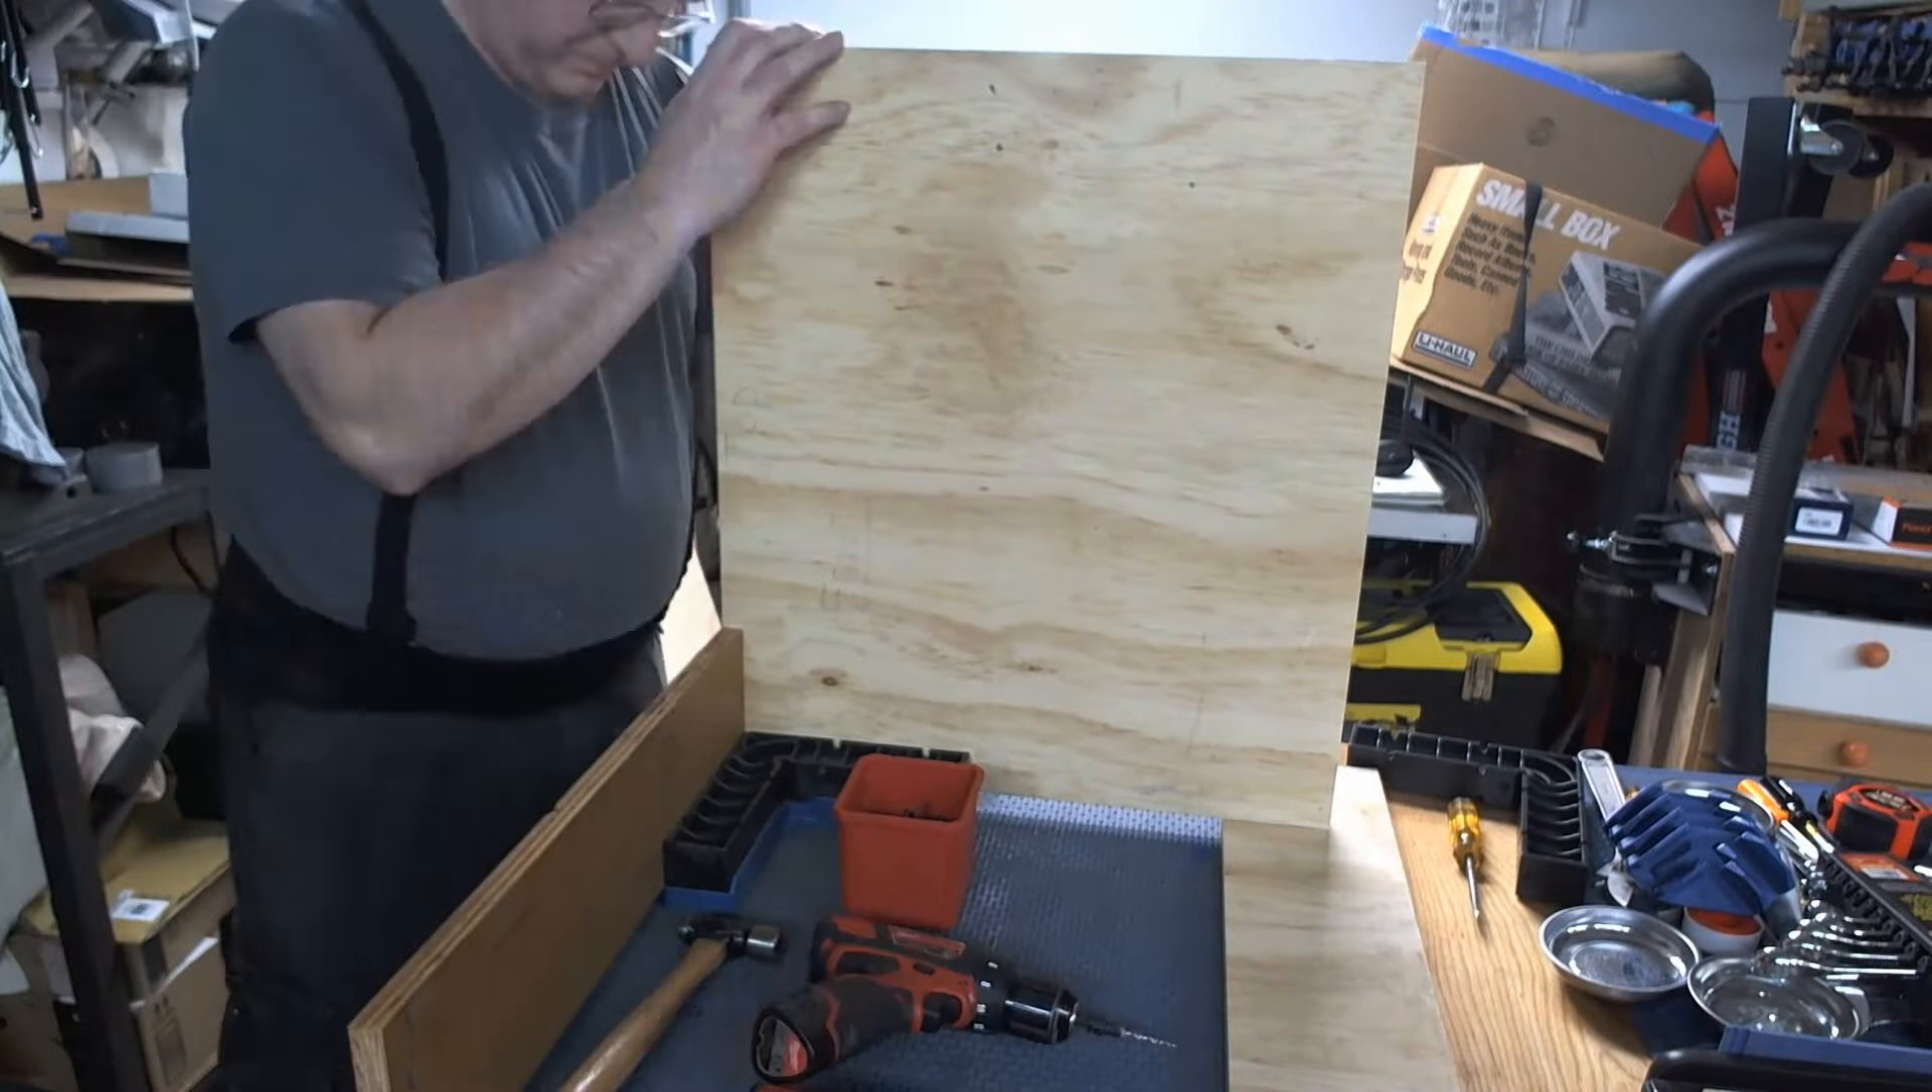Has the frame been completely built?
No.